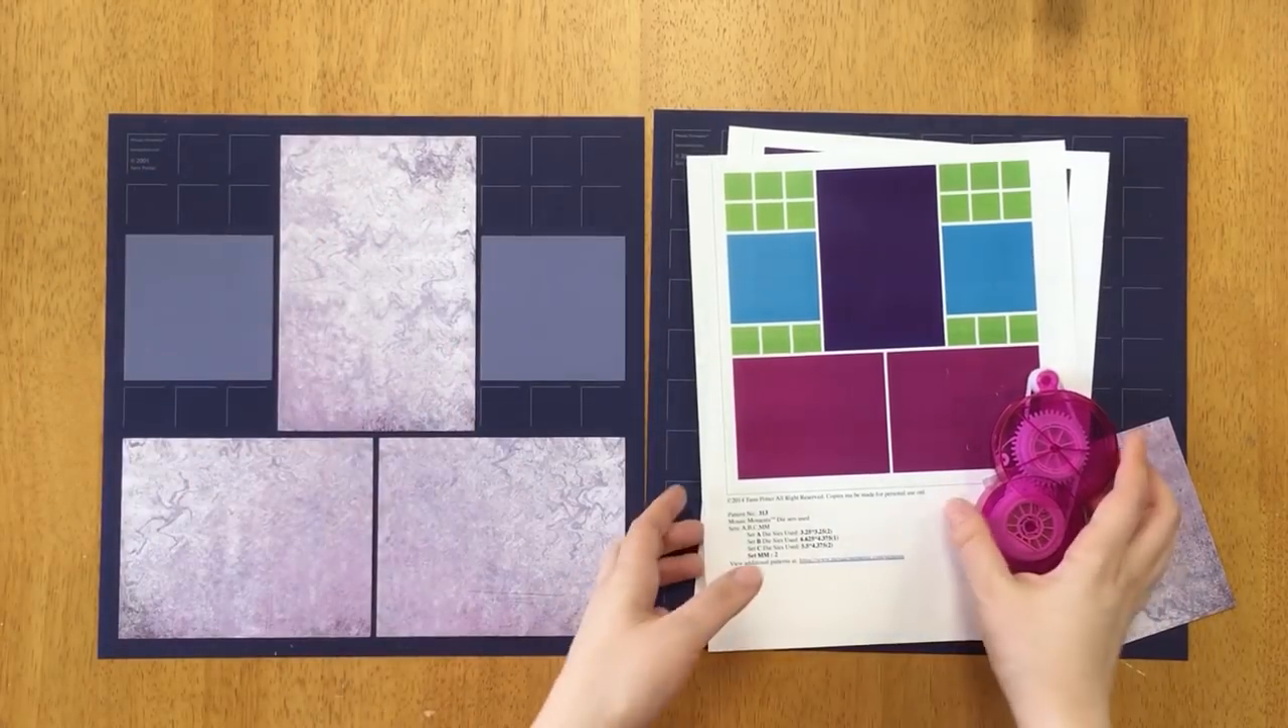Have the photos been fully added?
No.